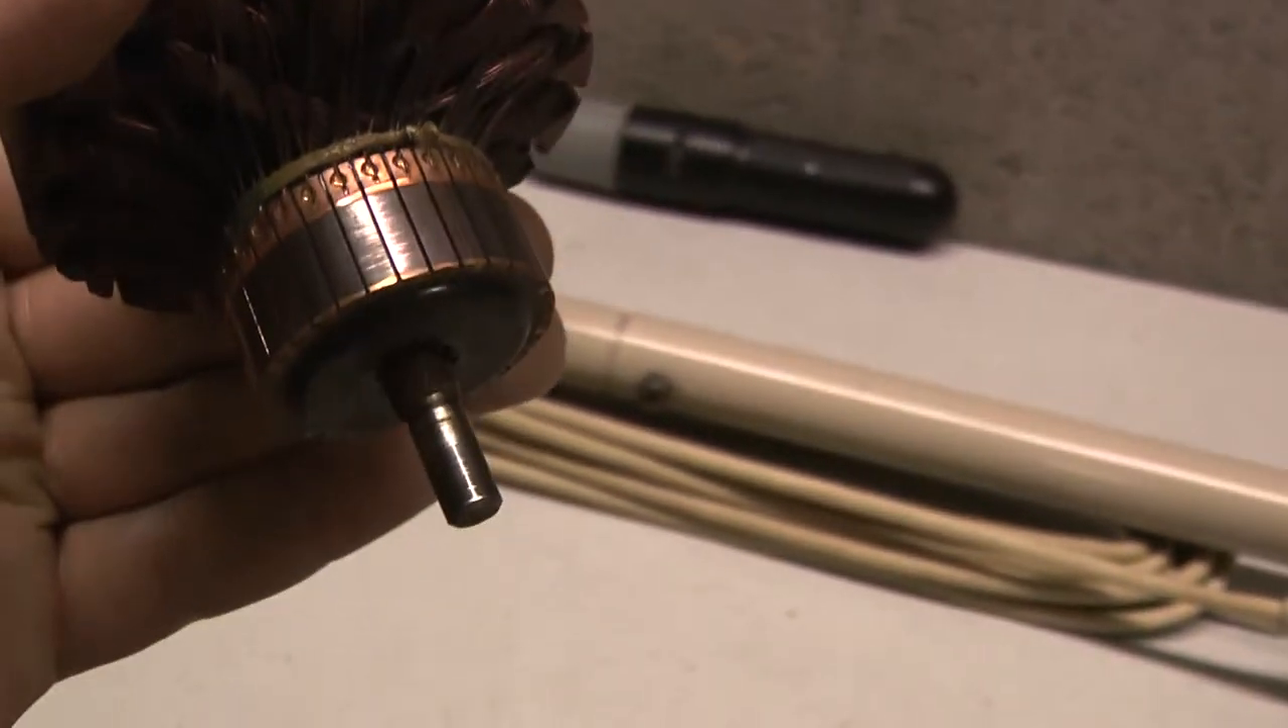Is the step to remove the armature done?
Yes.